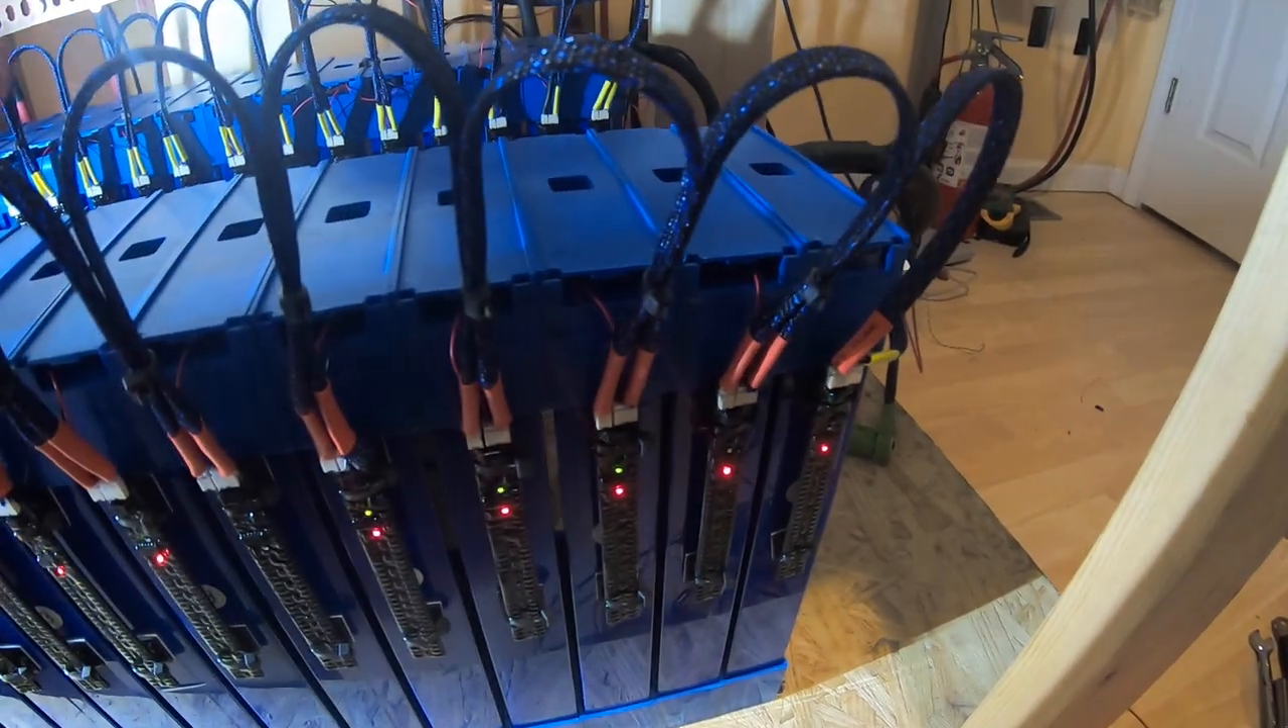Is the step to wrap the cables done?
Yes.